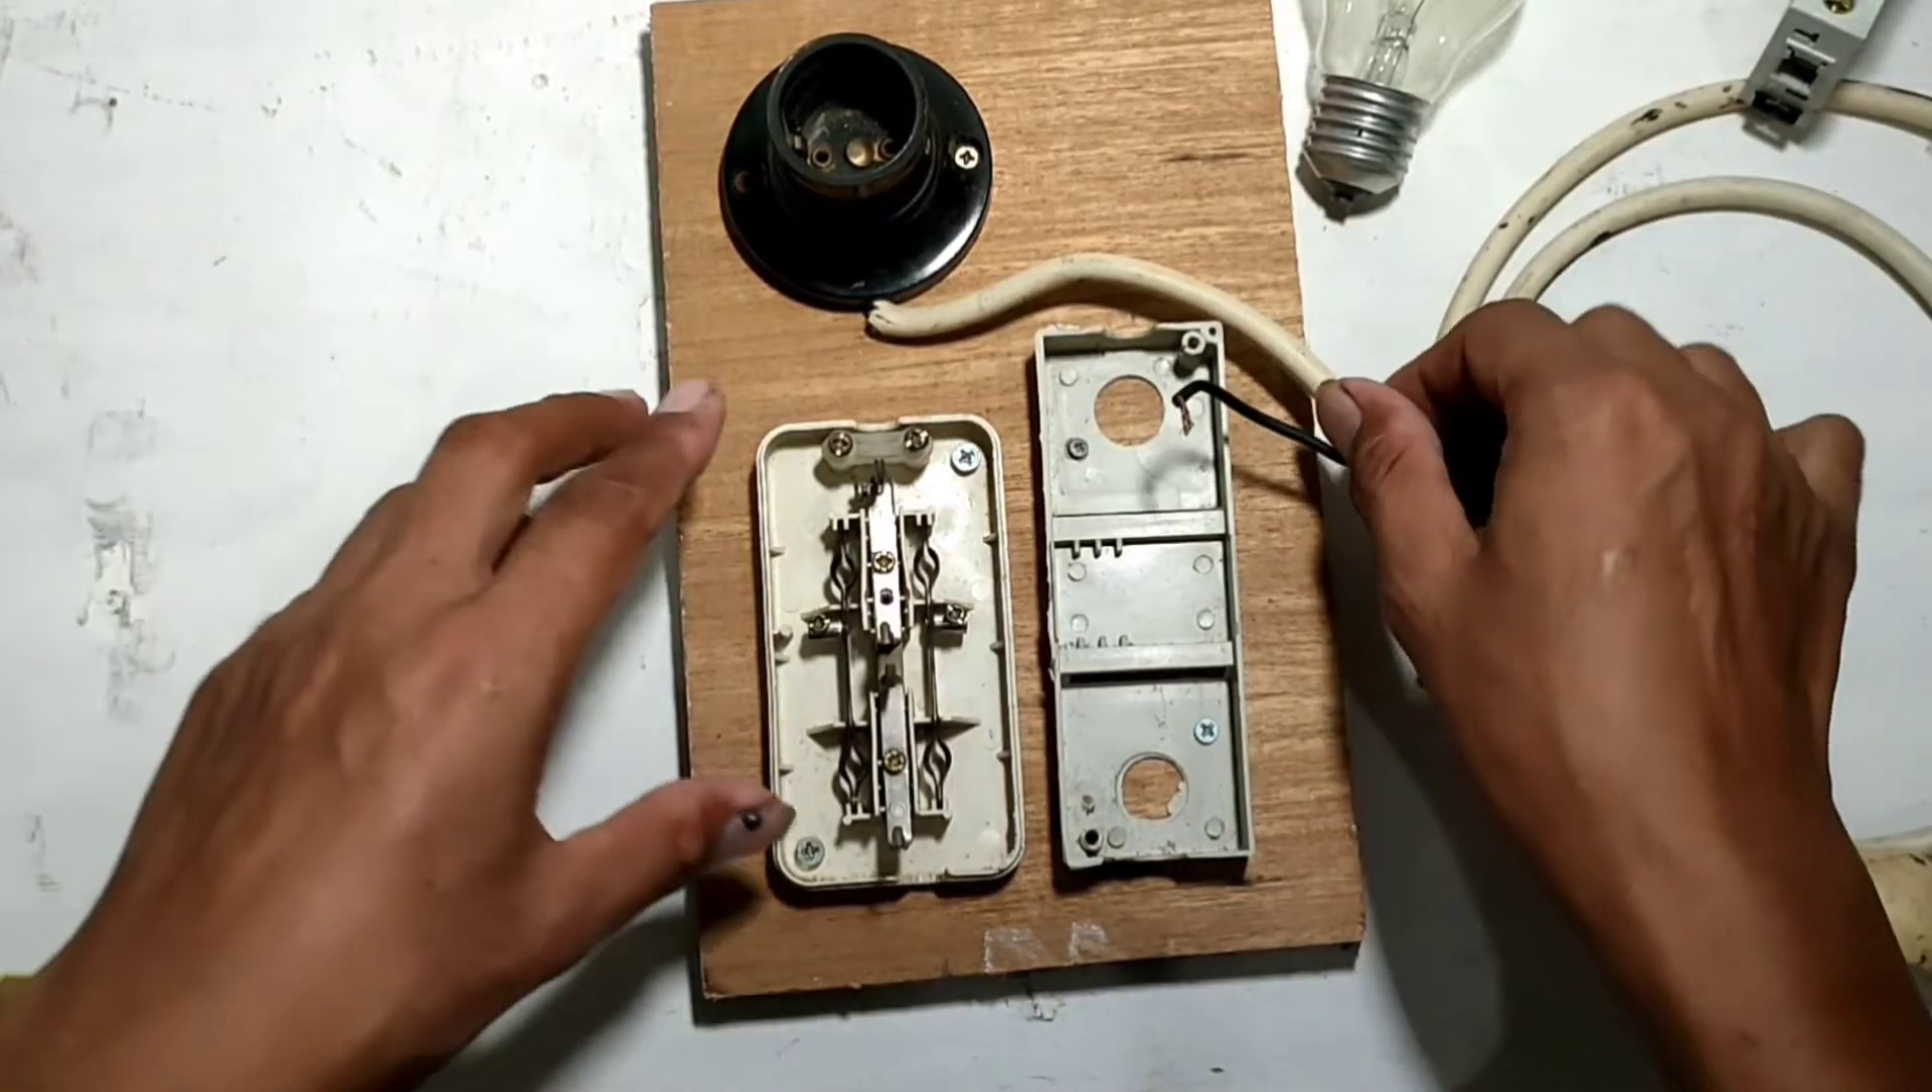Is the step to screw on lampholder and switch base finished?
Yes.